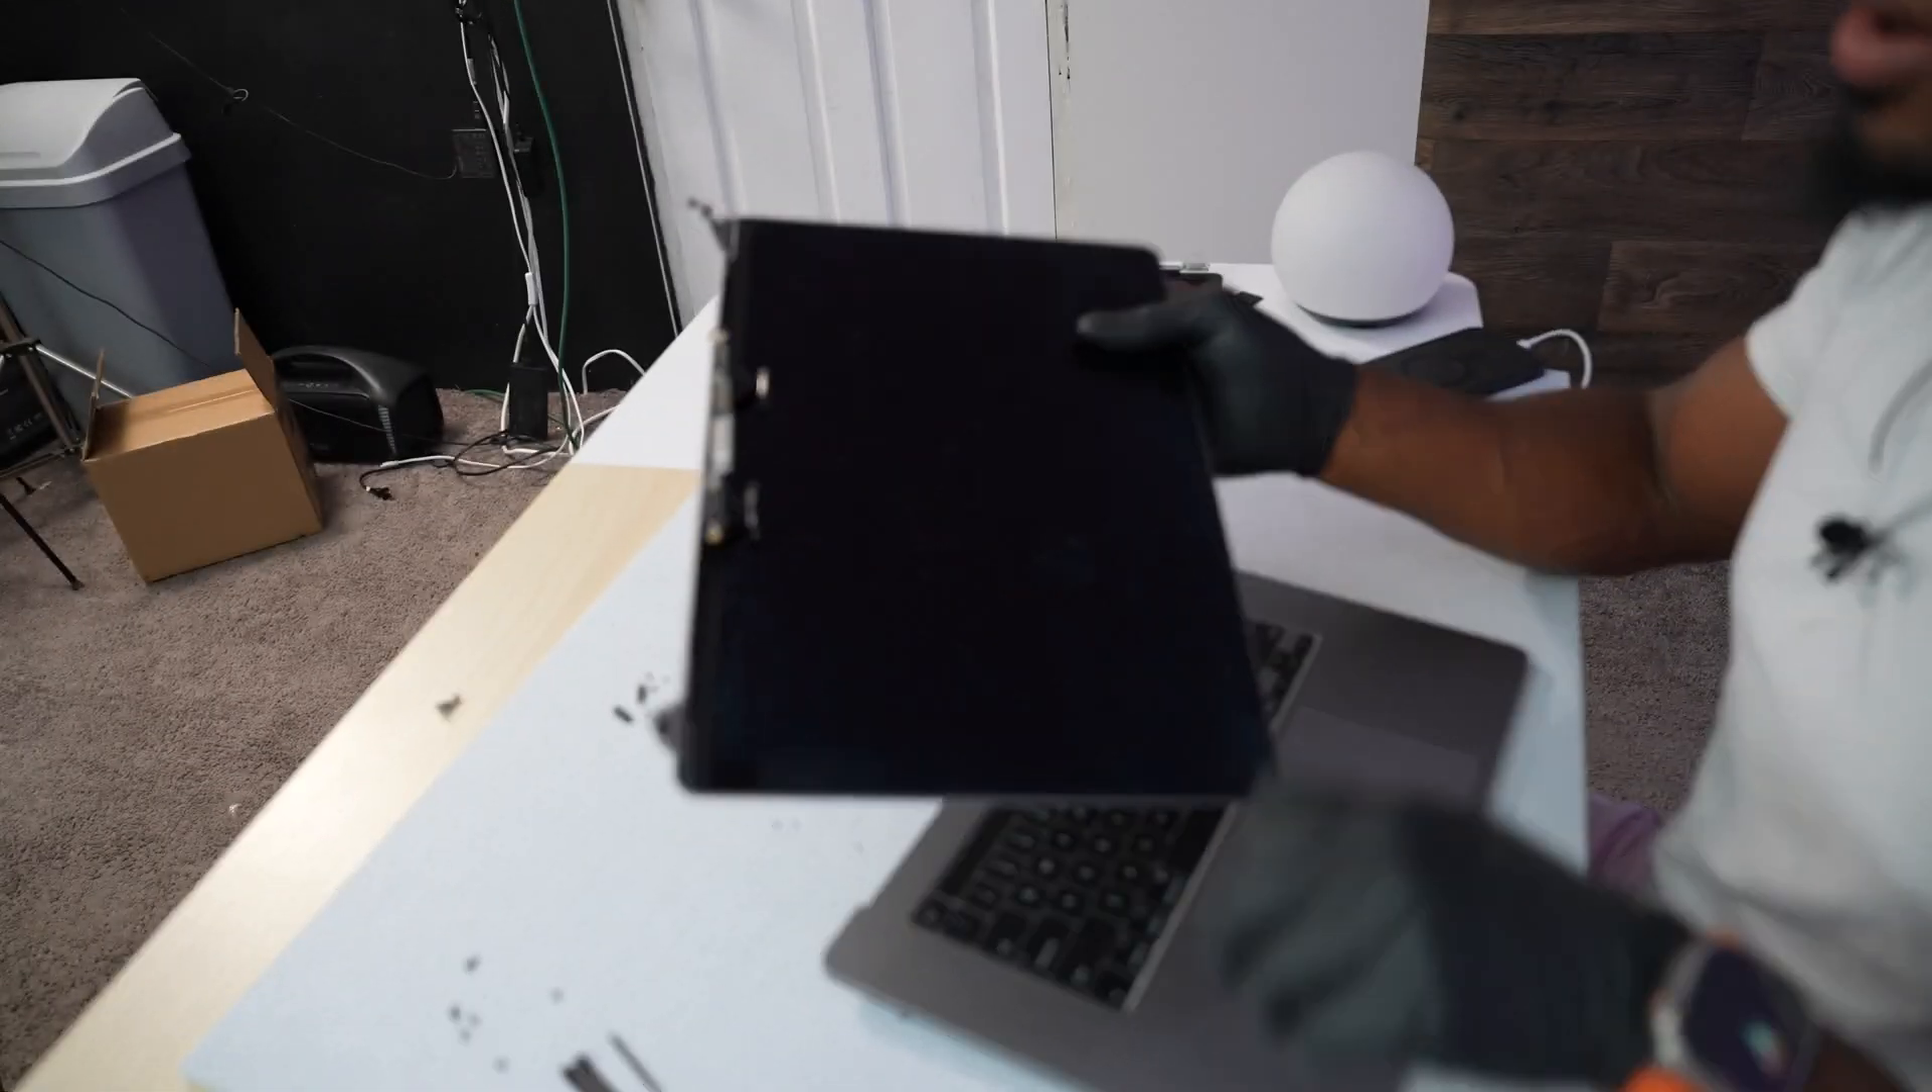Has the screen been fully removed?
Yes.